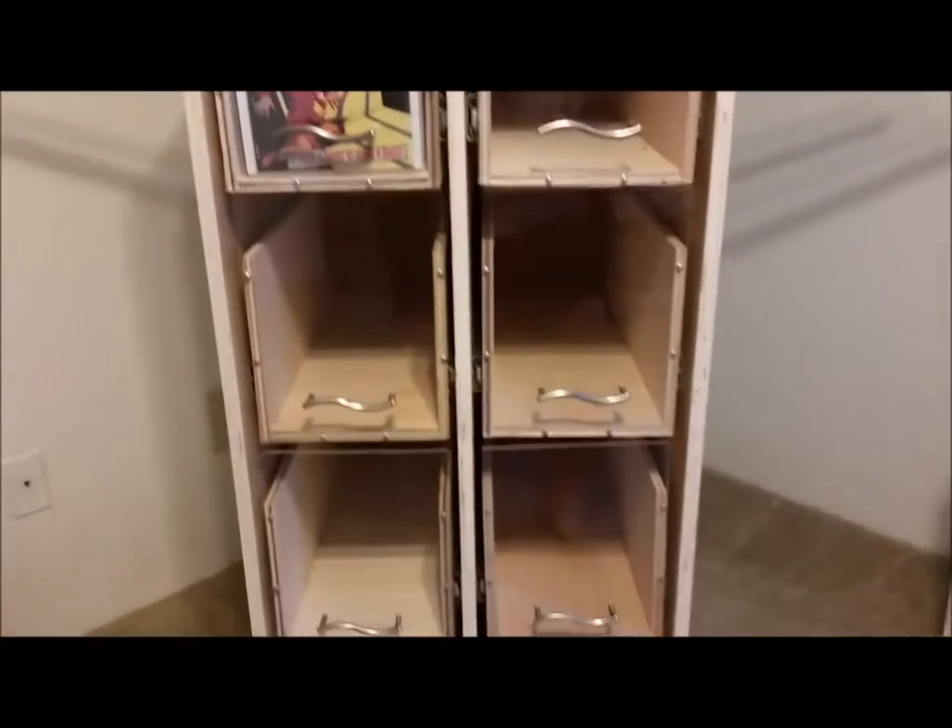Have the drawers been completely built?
Yes.